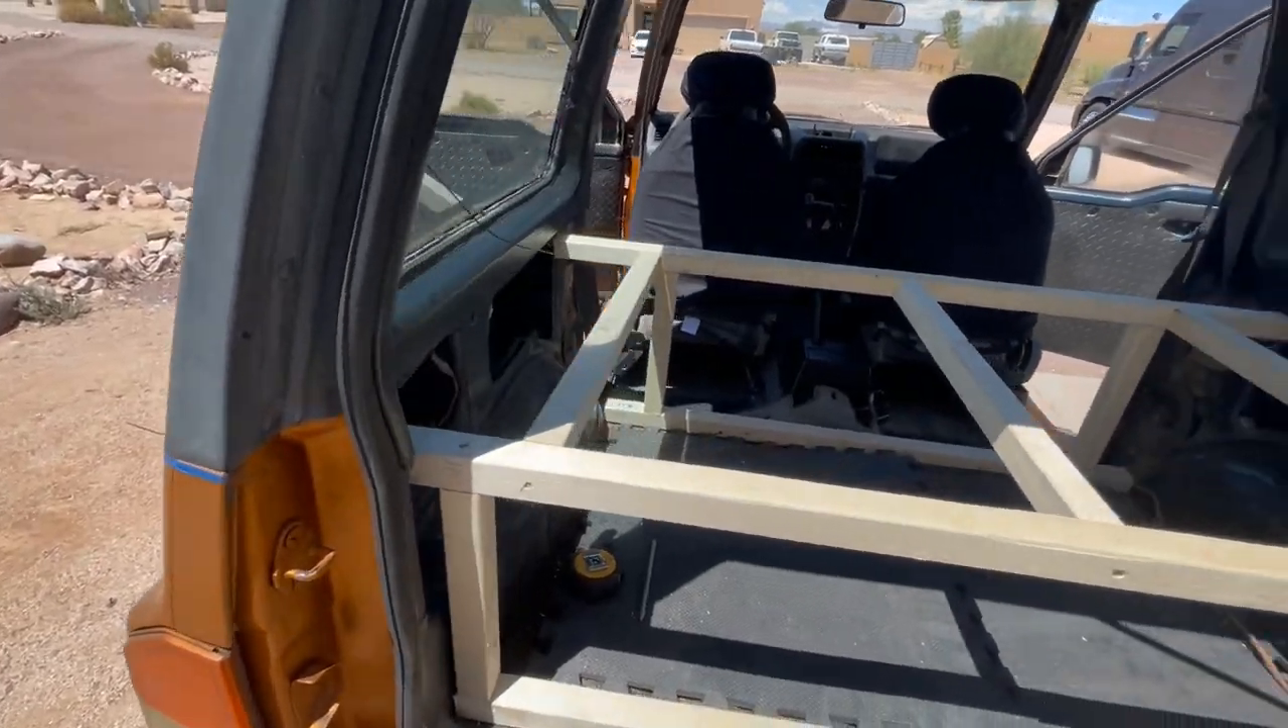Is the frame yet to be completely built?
No.